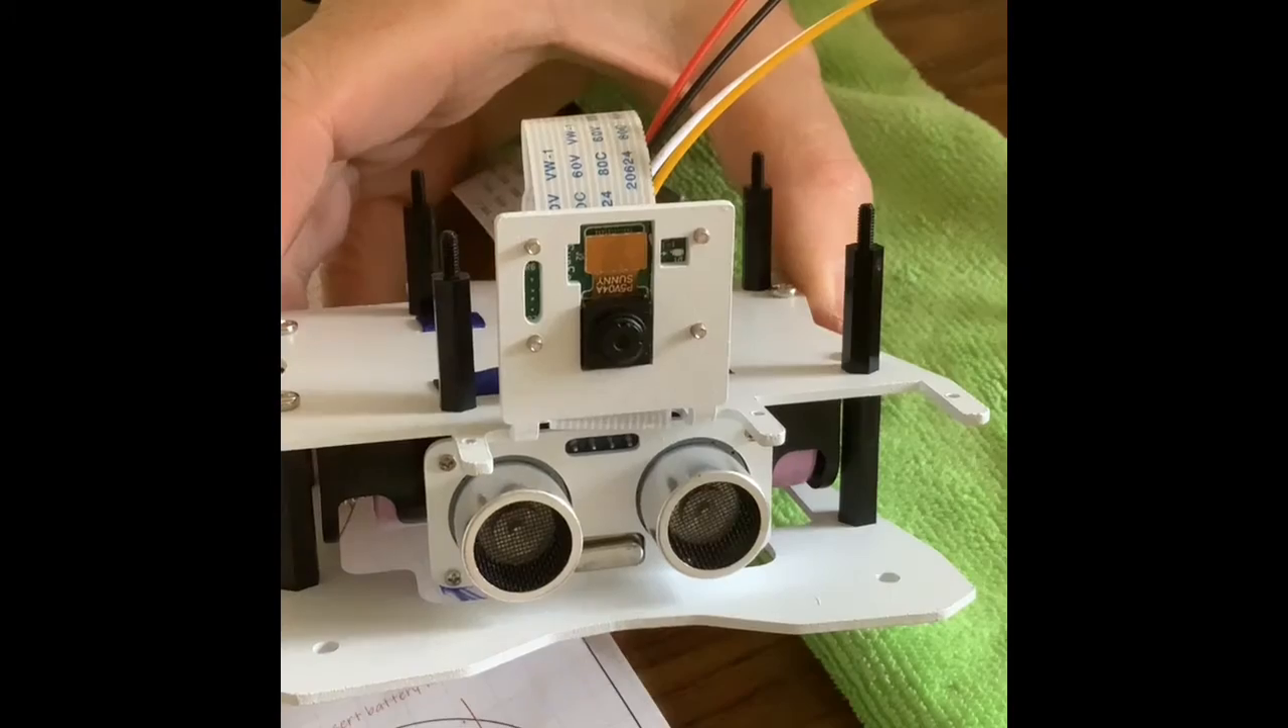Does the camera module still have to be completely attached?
No.